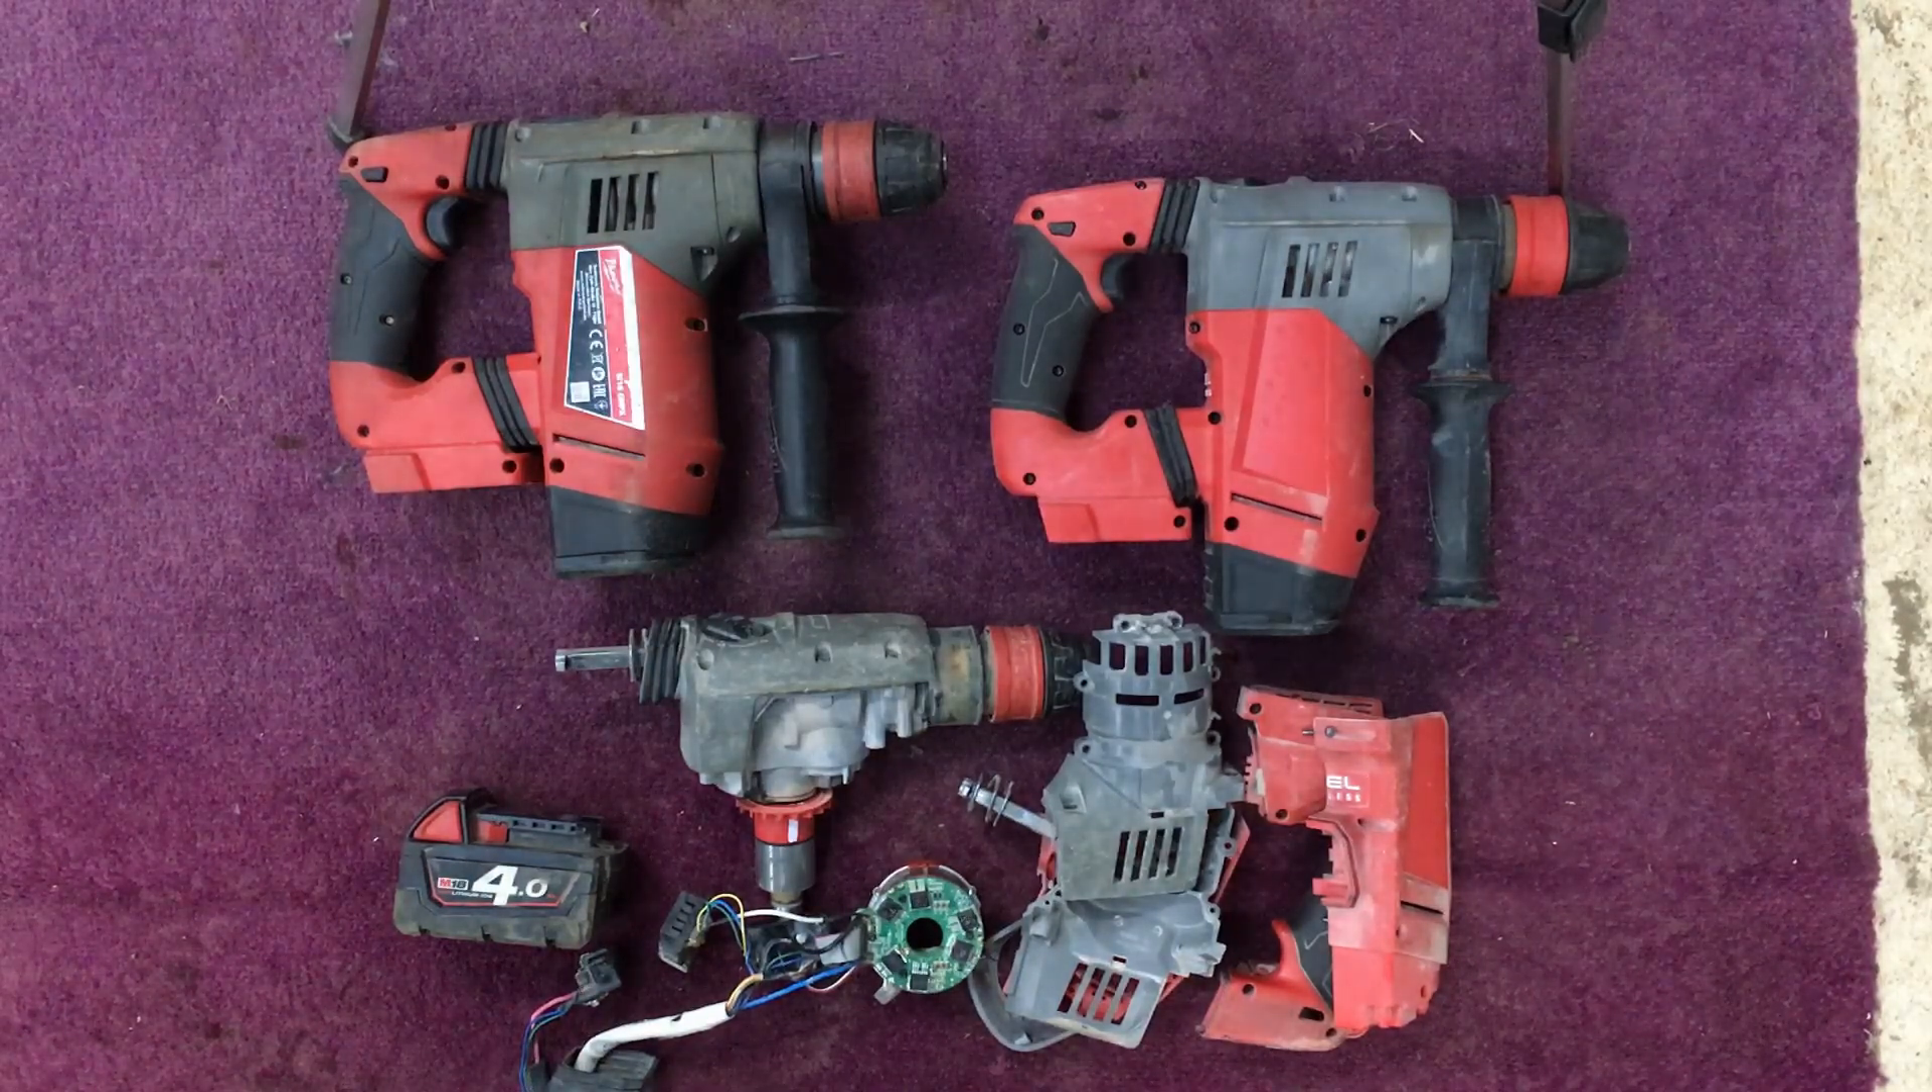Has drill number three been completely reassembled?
No.